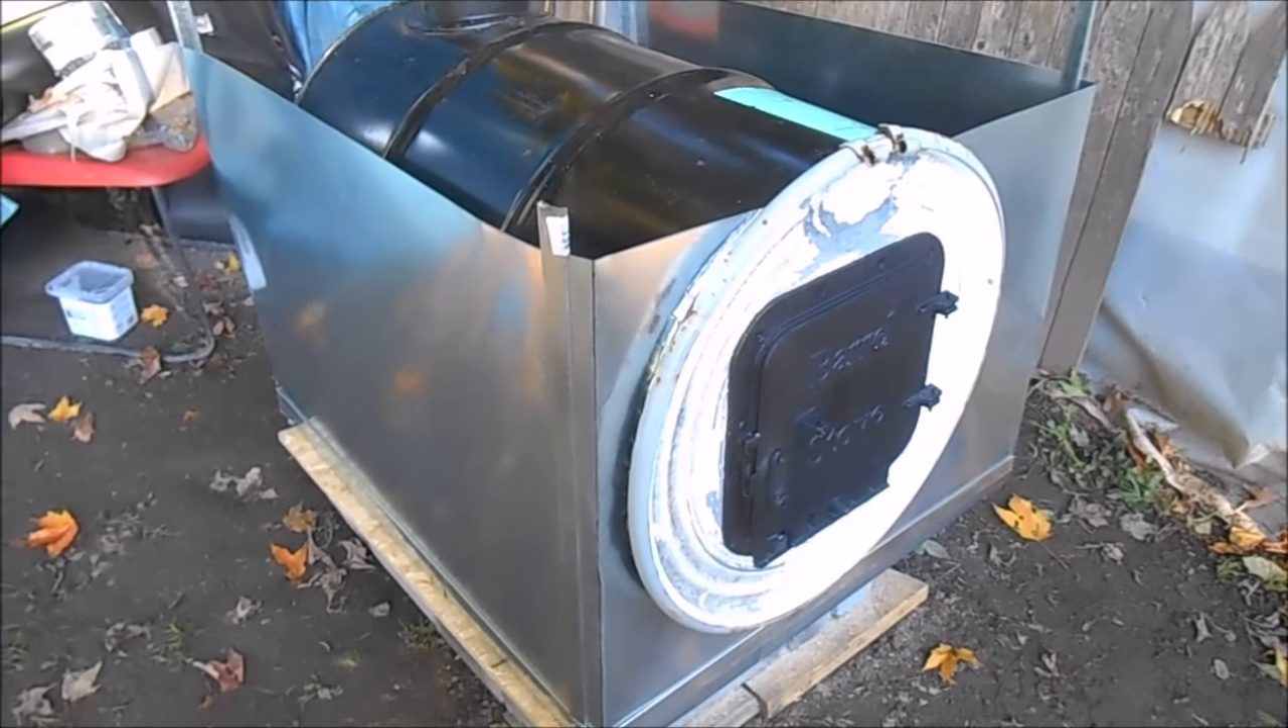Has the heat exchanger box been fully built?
No.